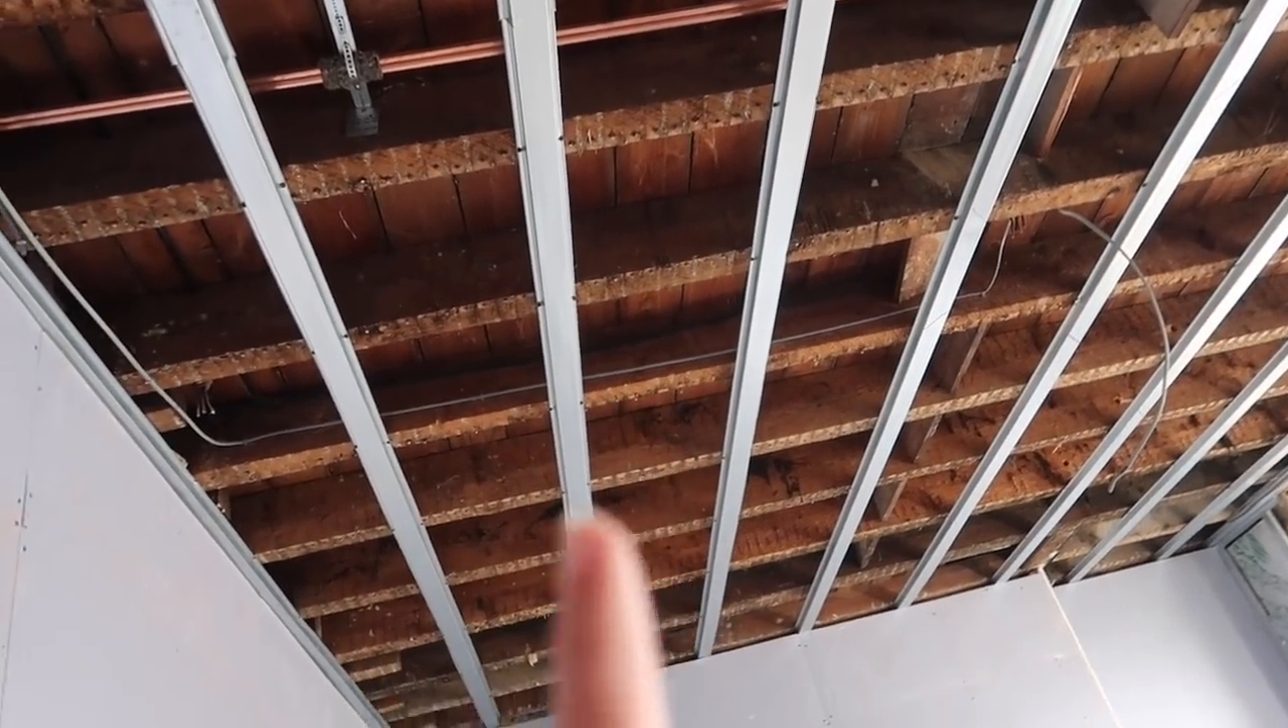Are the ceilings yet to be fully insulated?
Yes.